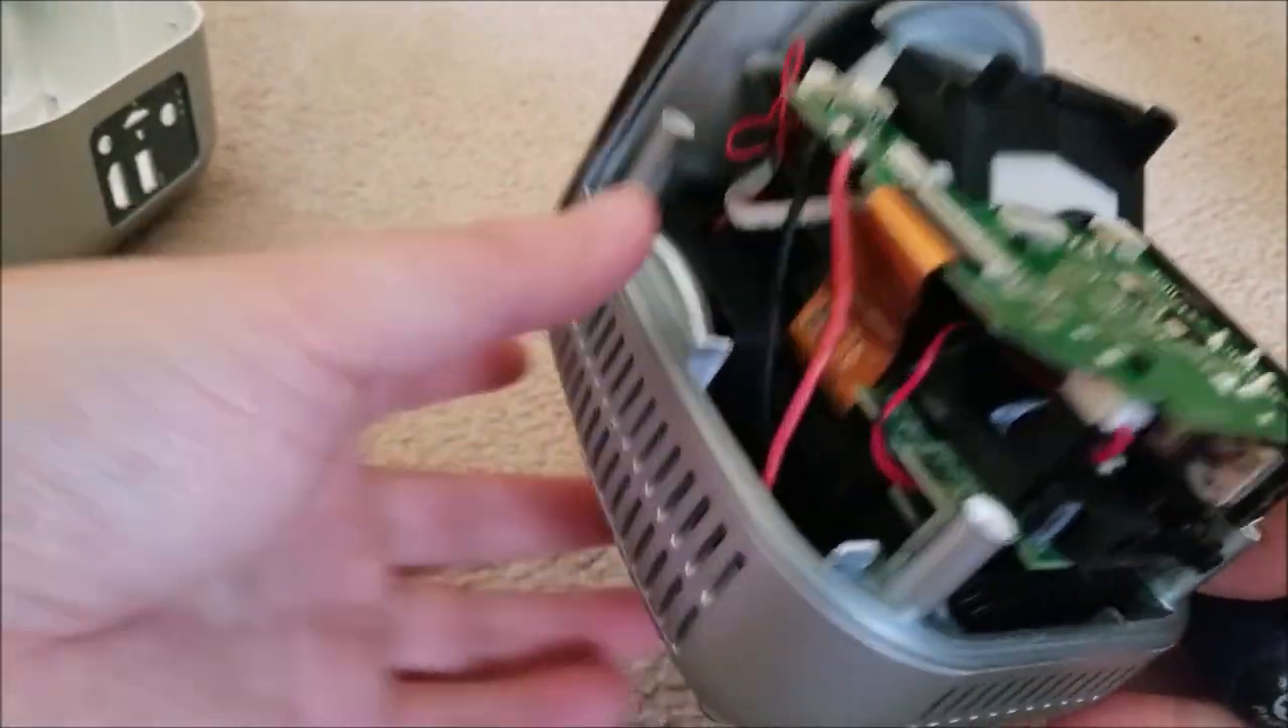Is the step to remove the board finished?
No.